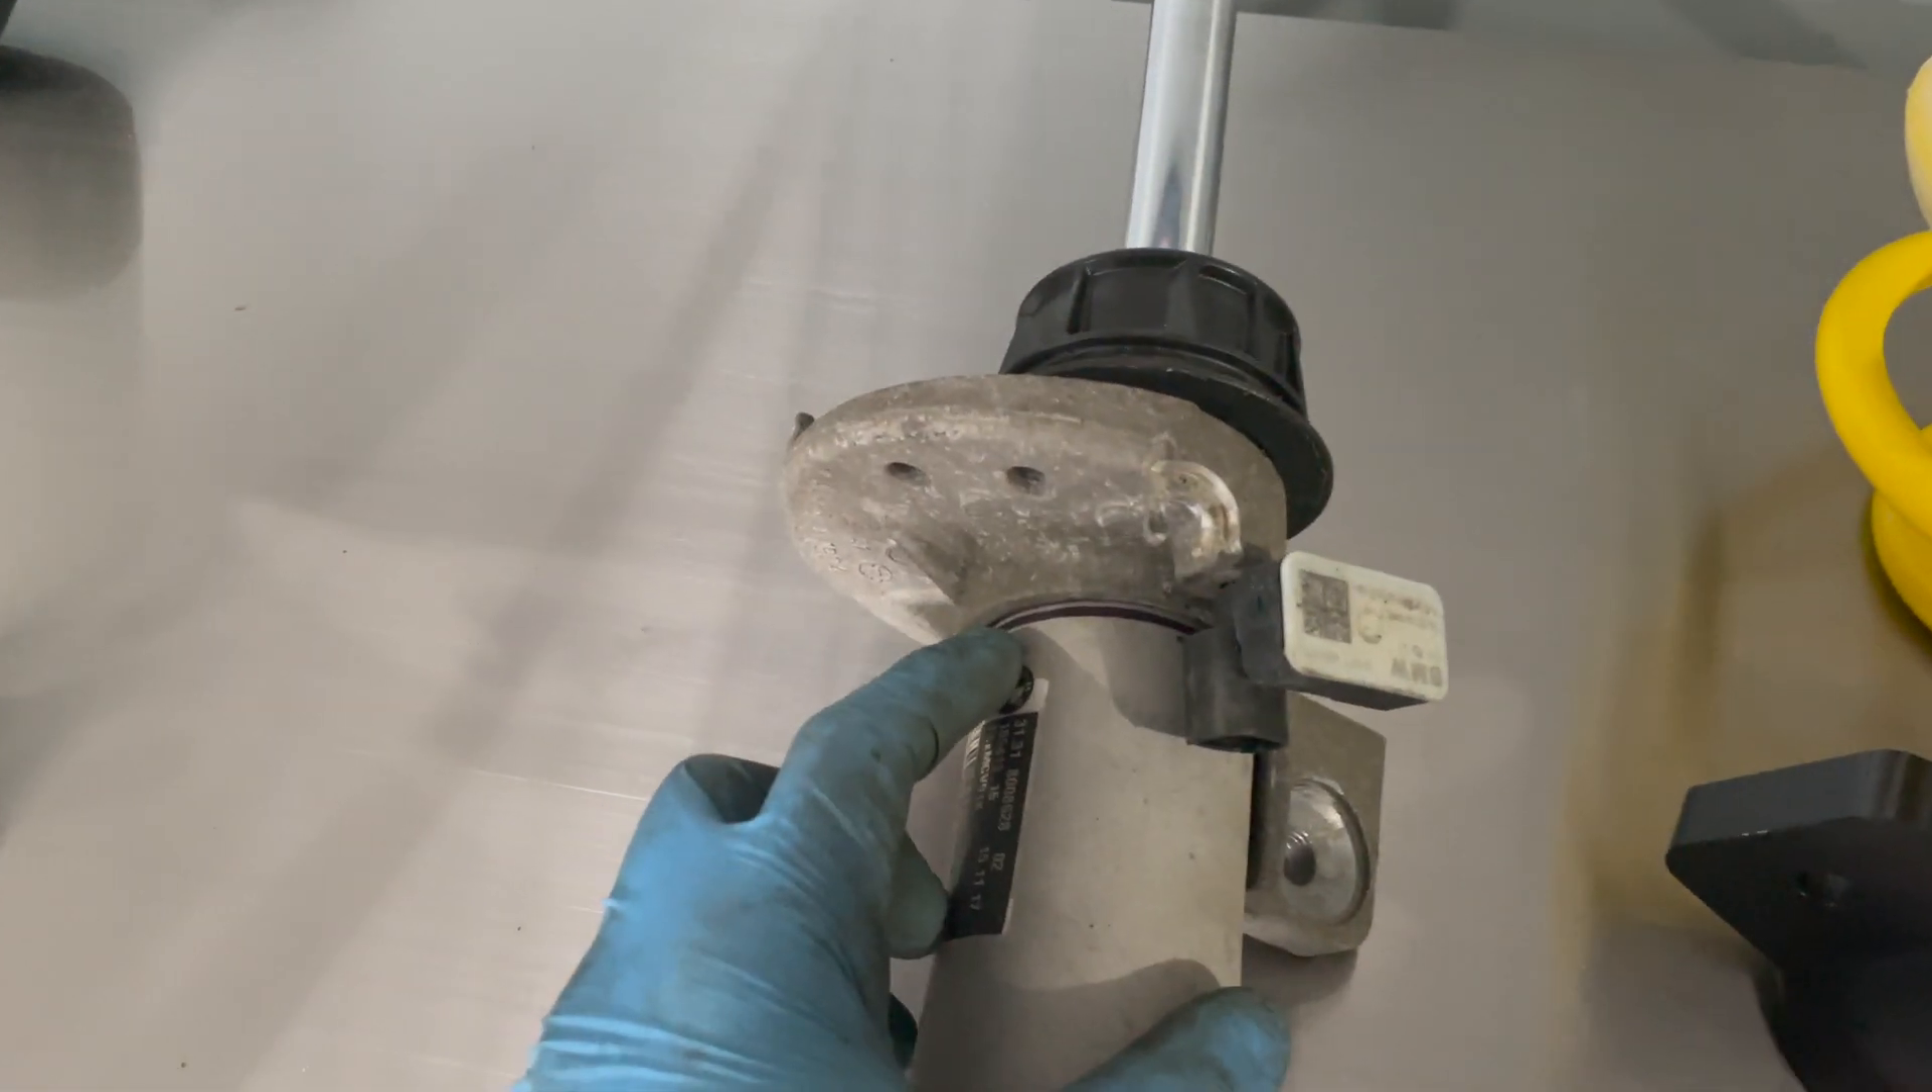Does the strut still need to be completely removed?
No.